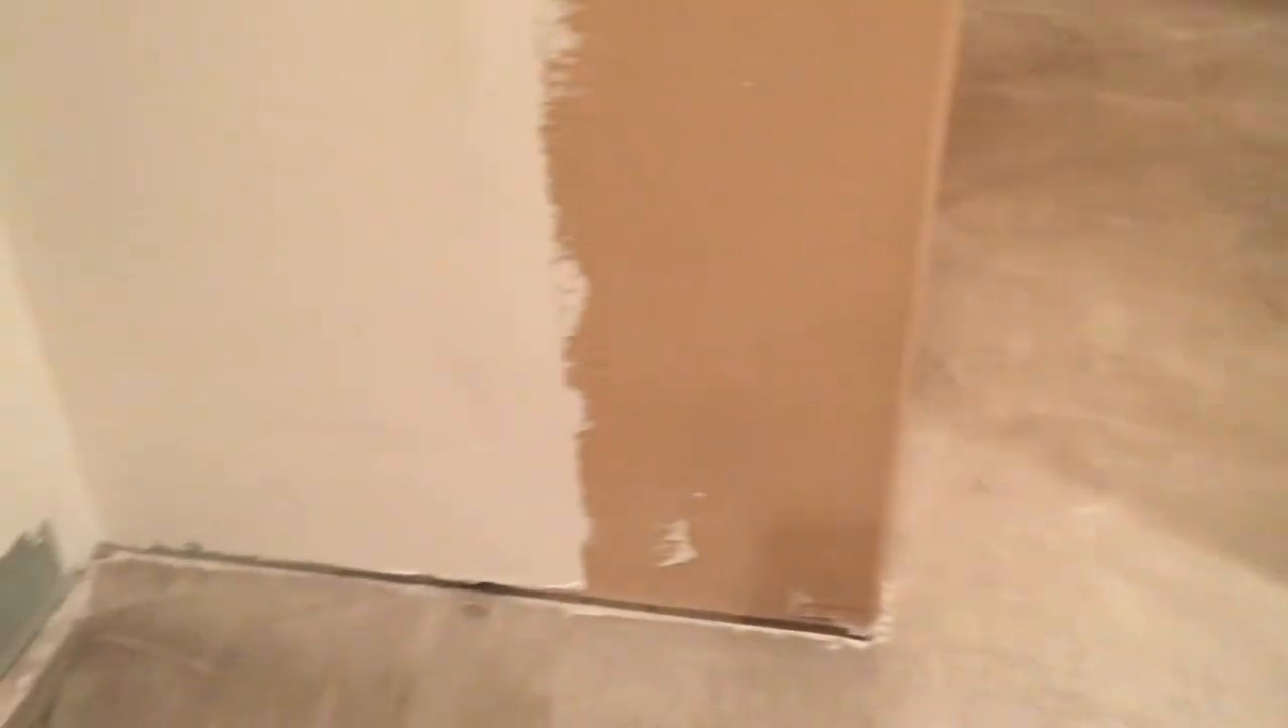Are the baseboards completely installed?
No.